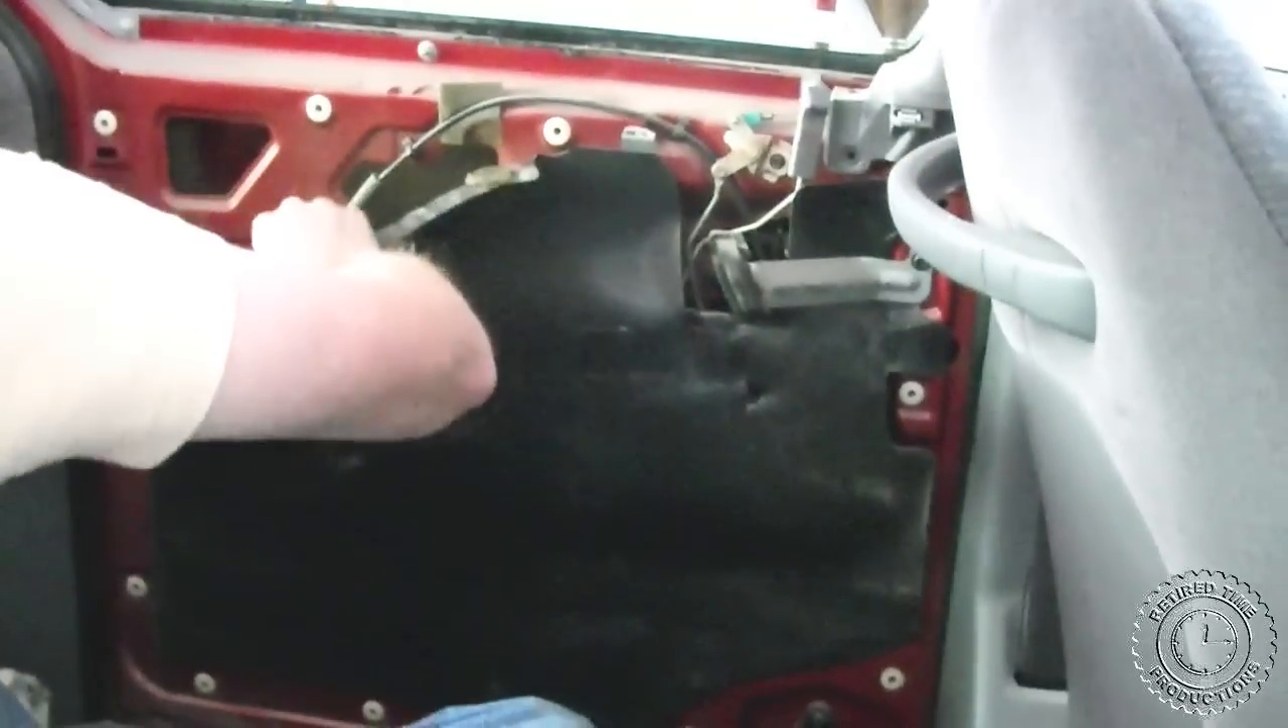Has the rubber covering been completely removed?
No.